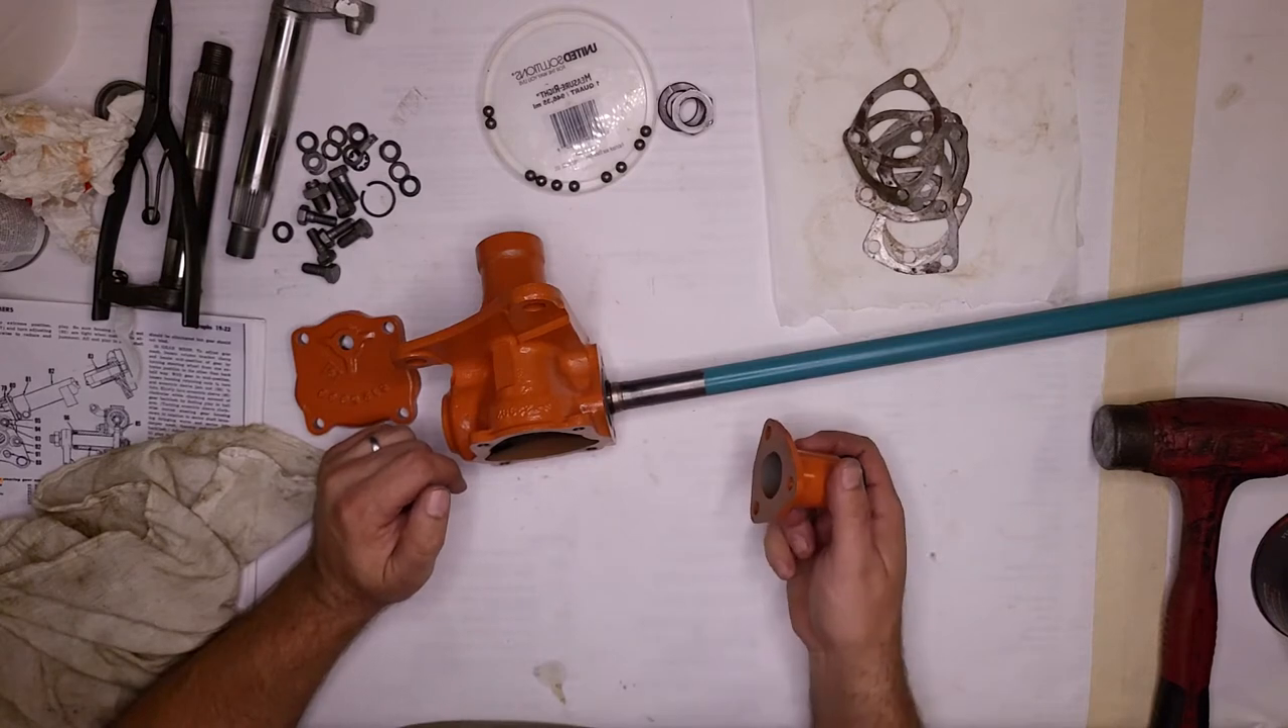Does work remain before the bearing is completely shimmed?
Yes.